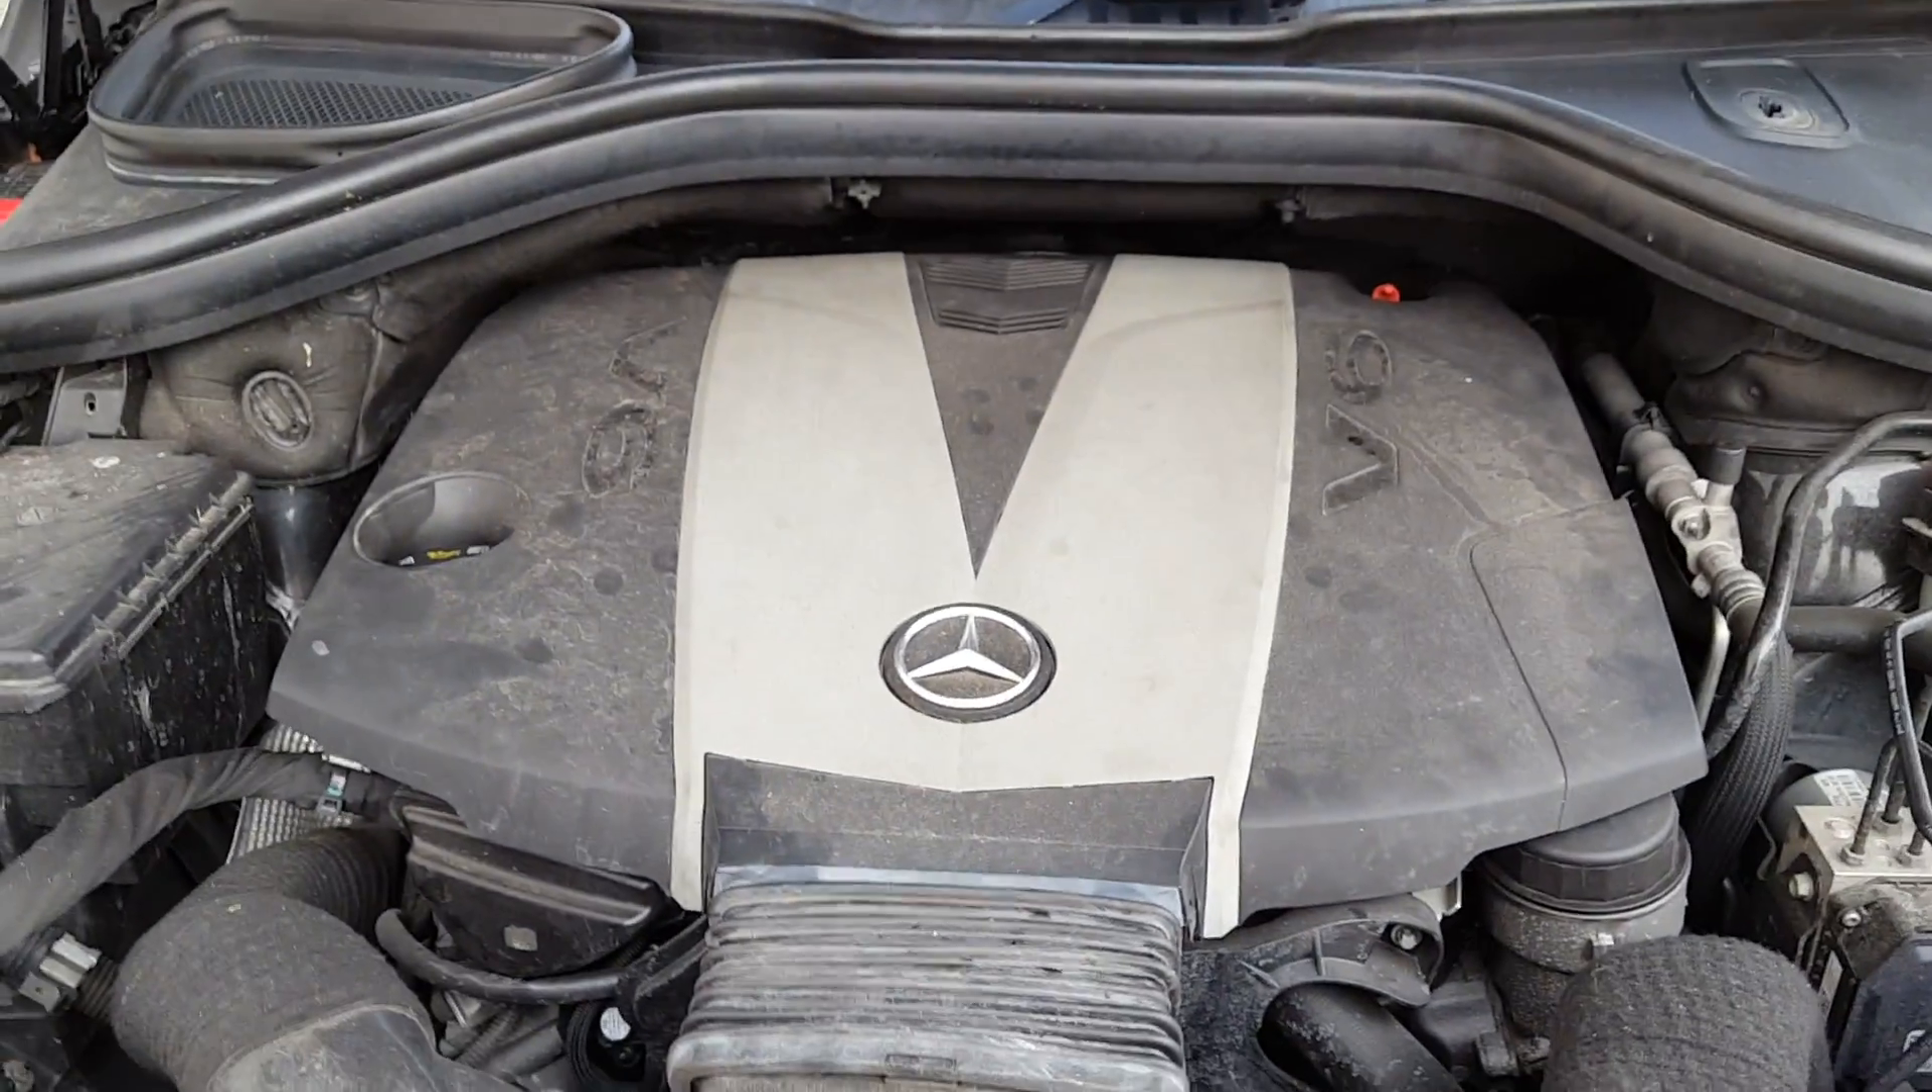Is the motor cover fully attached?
Yes.